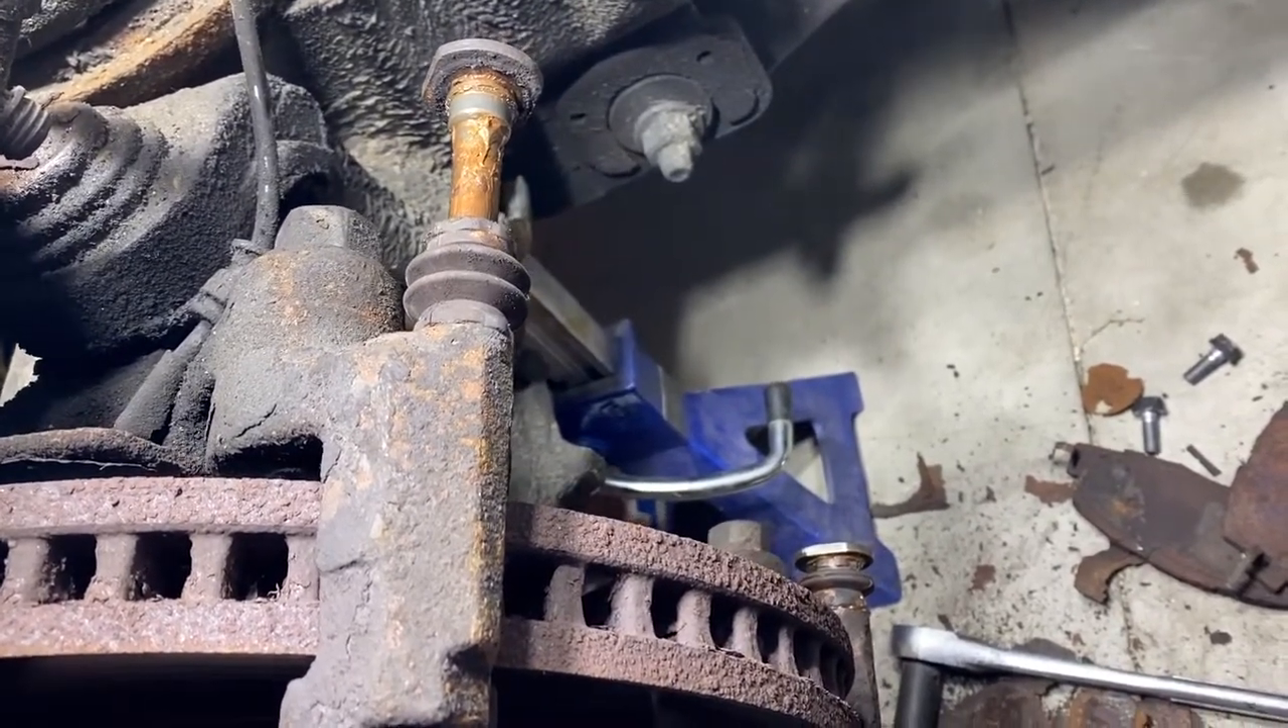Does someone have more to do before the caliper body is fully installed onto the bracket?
Yes.